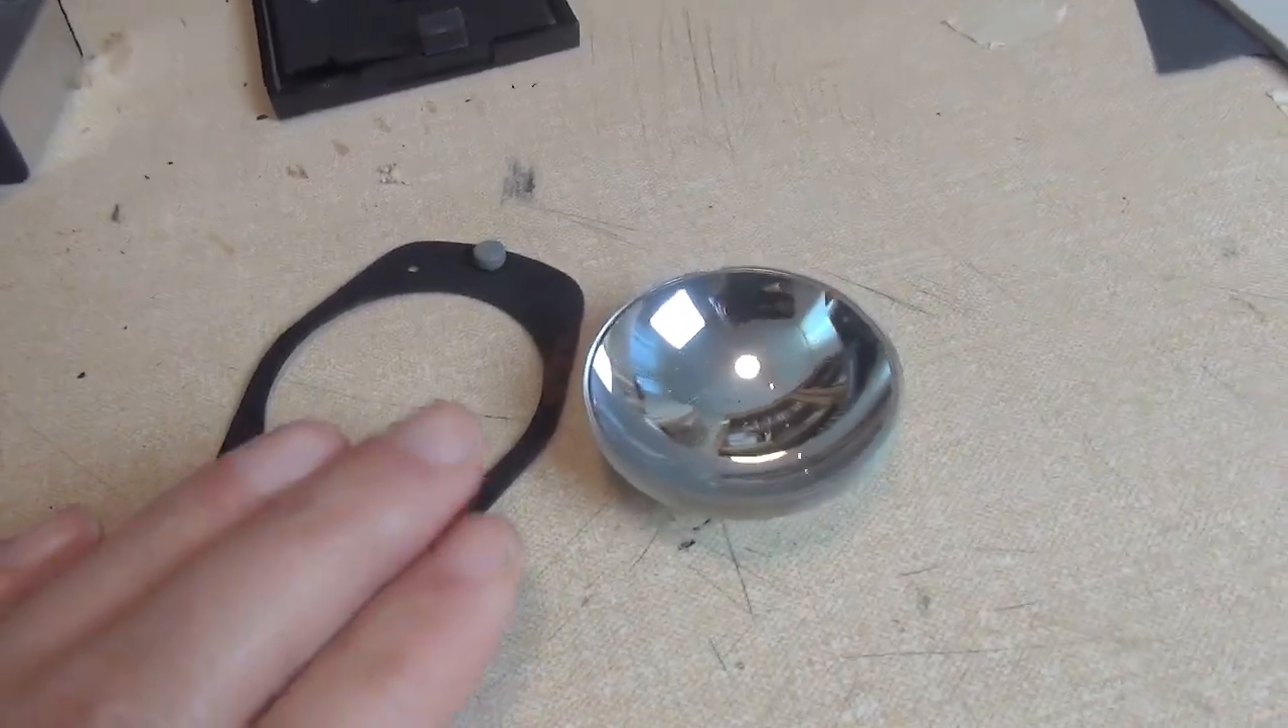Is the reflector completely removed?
Yes.